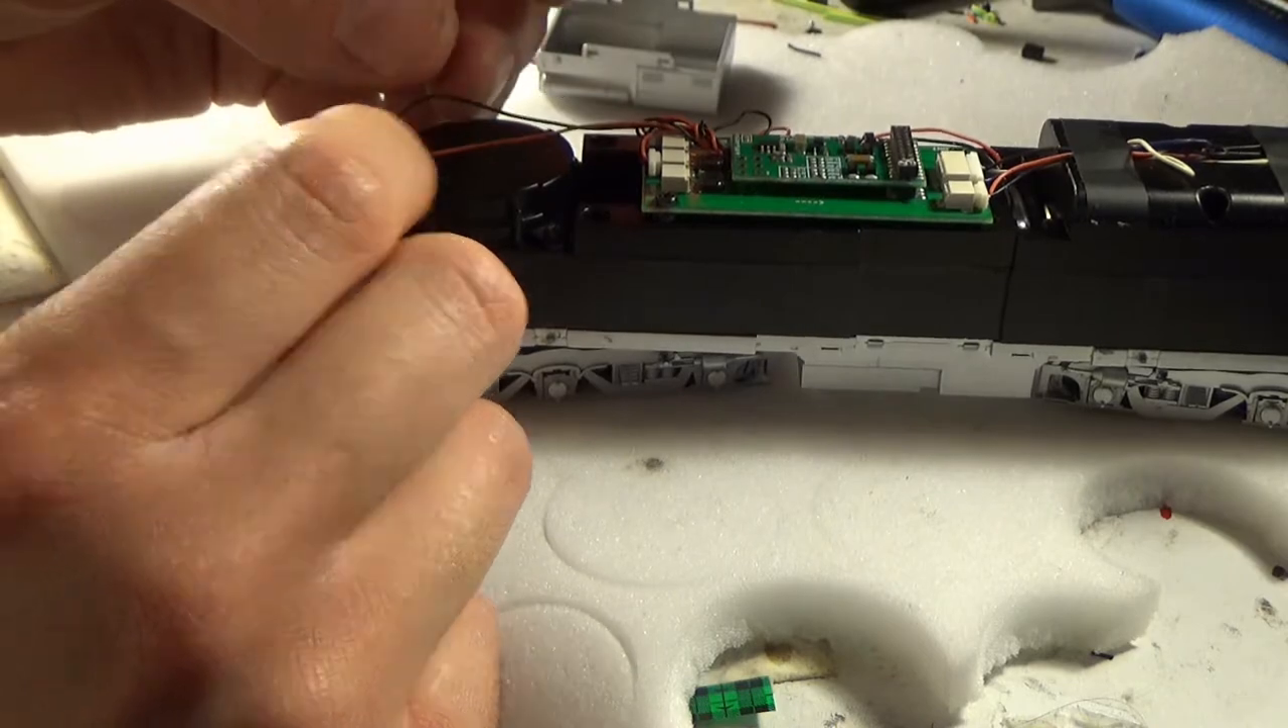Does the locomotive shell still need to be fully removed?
No.